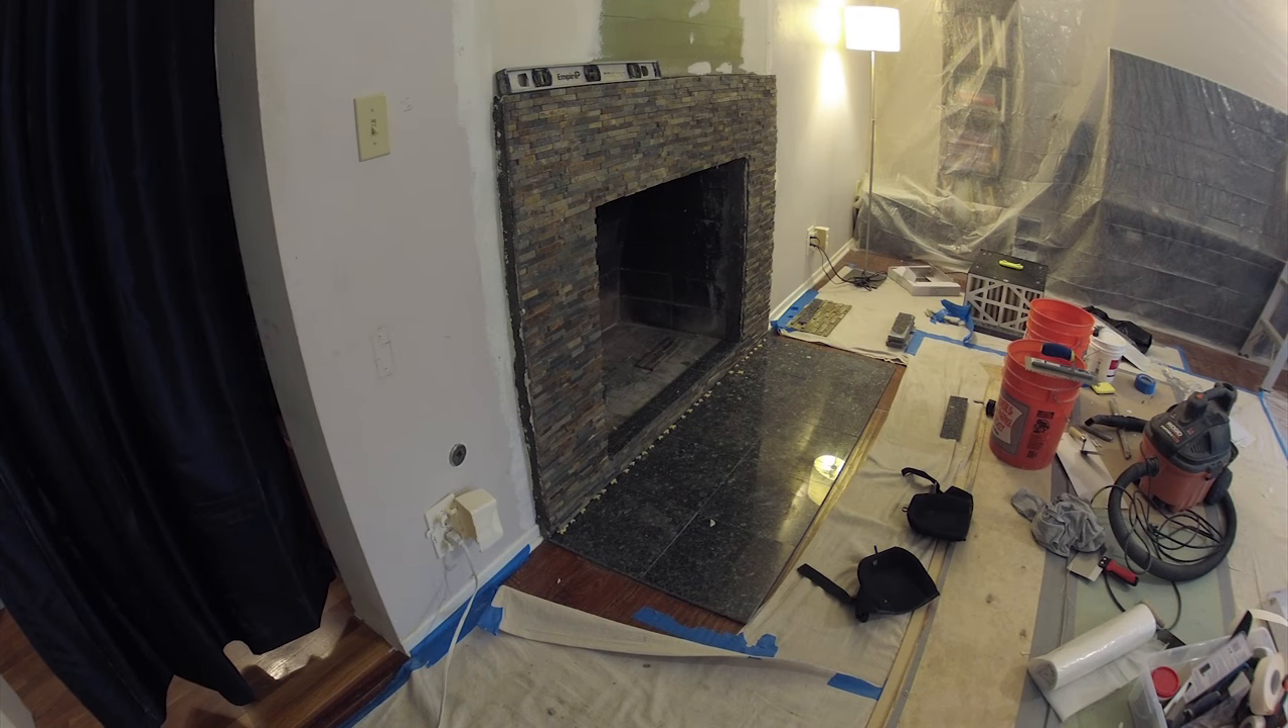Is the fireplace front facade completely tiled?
Yes.